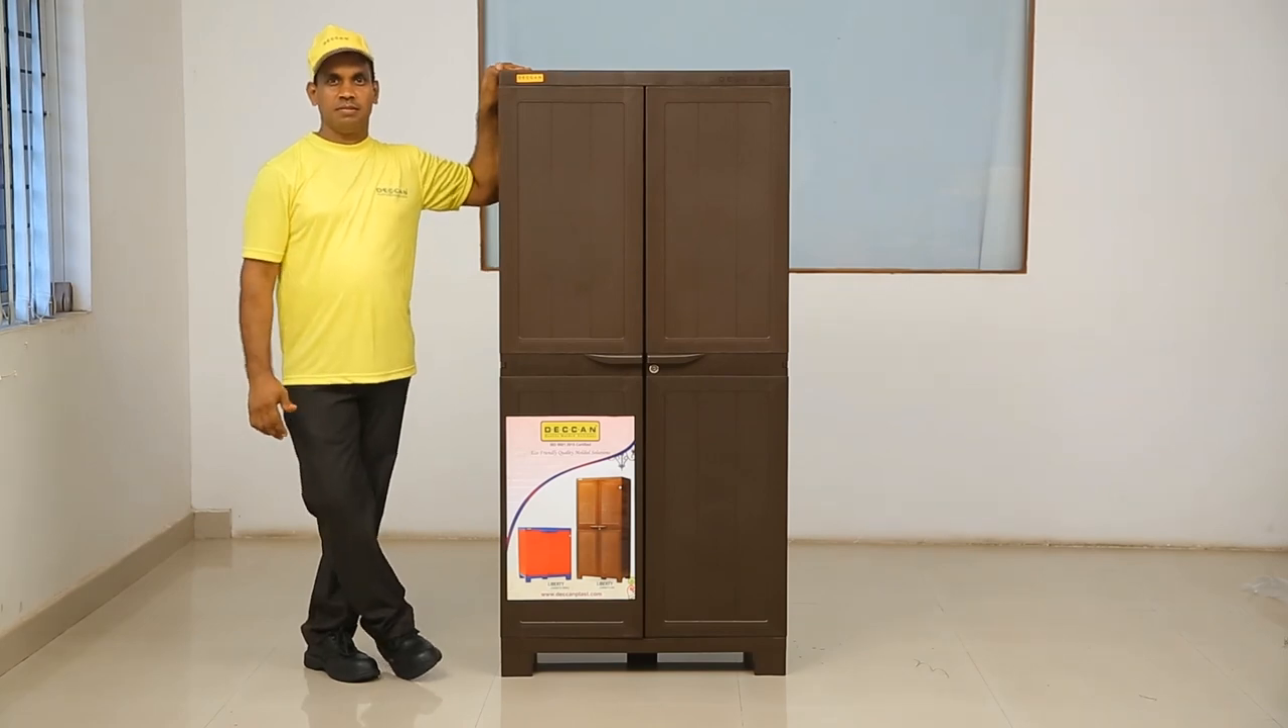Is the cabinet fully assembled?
Yes.